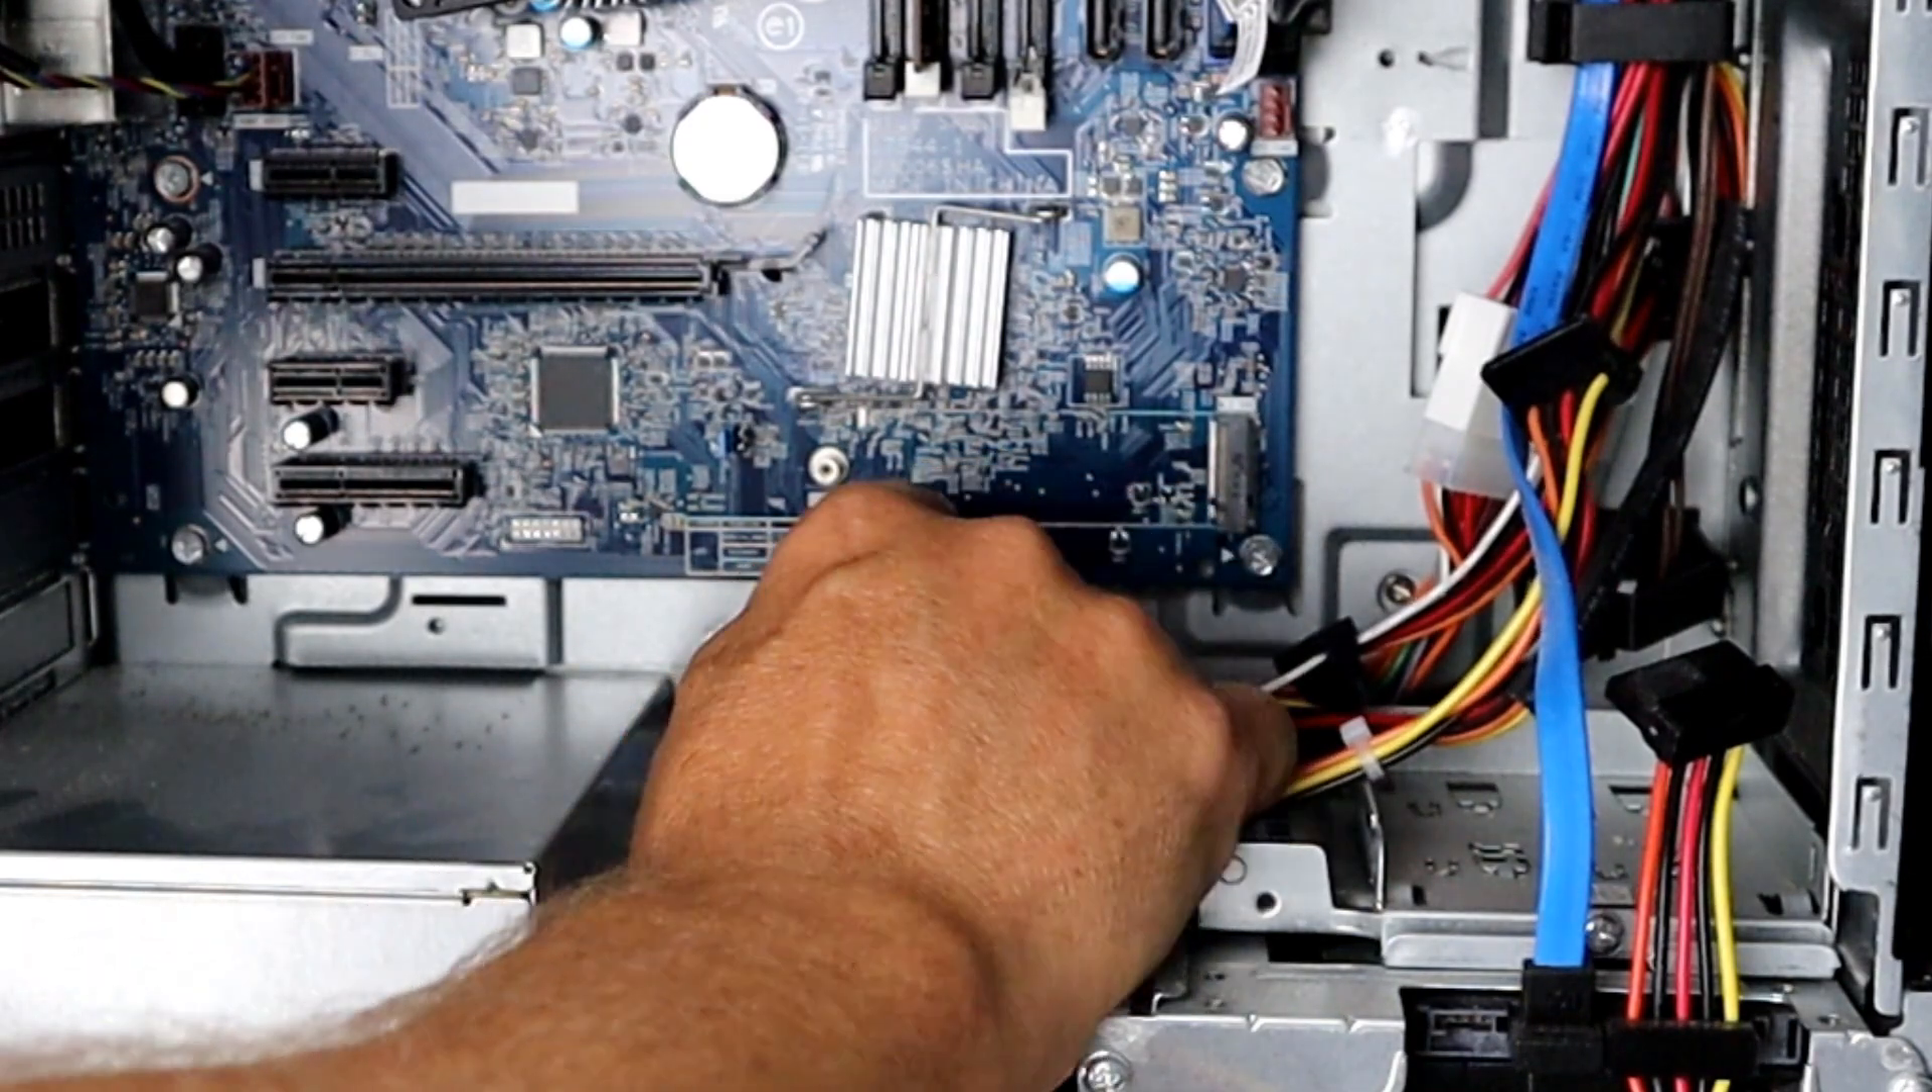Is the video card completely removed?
Yes.